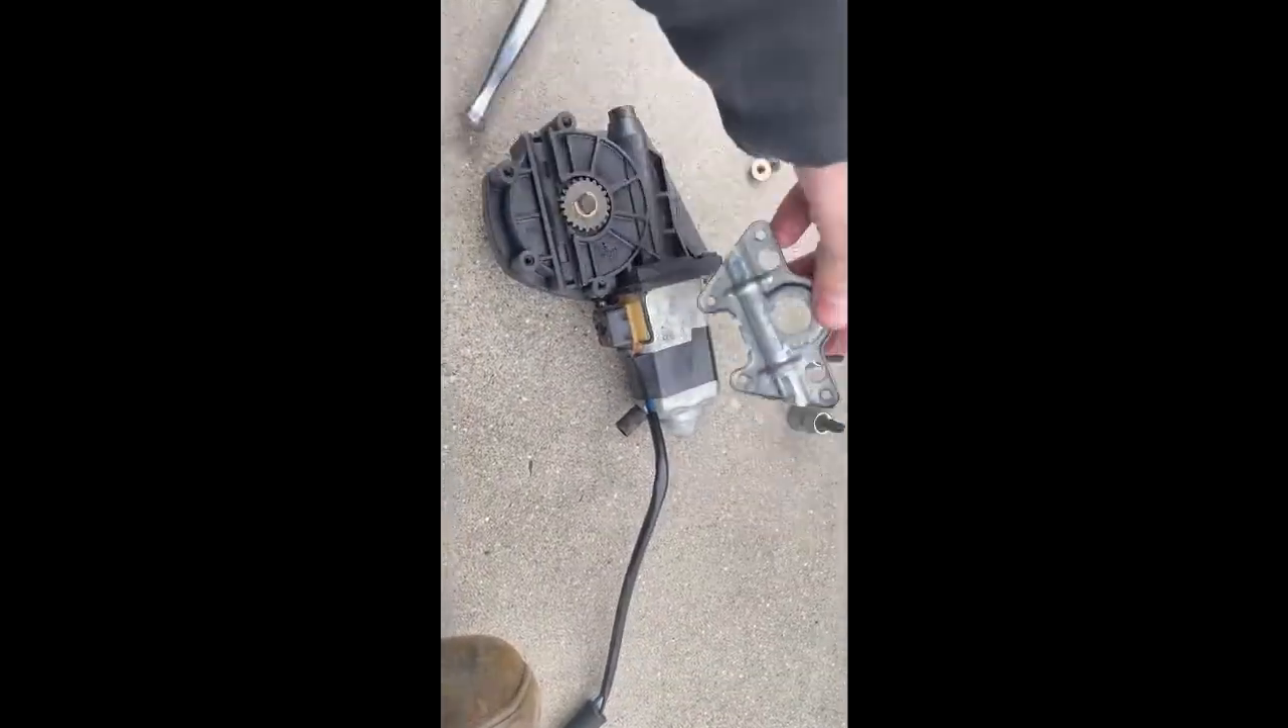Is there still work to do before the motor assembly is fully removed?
No.